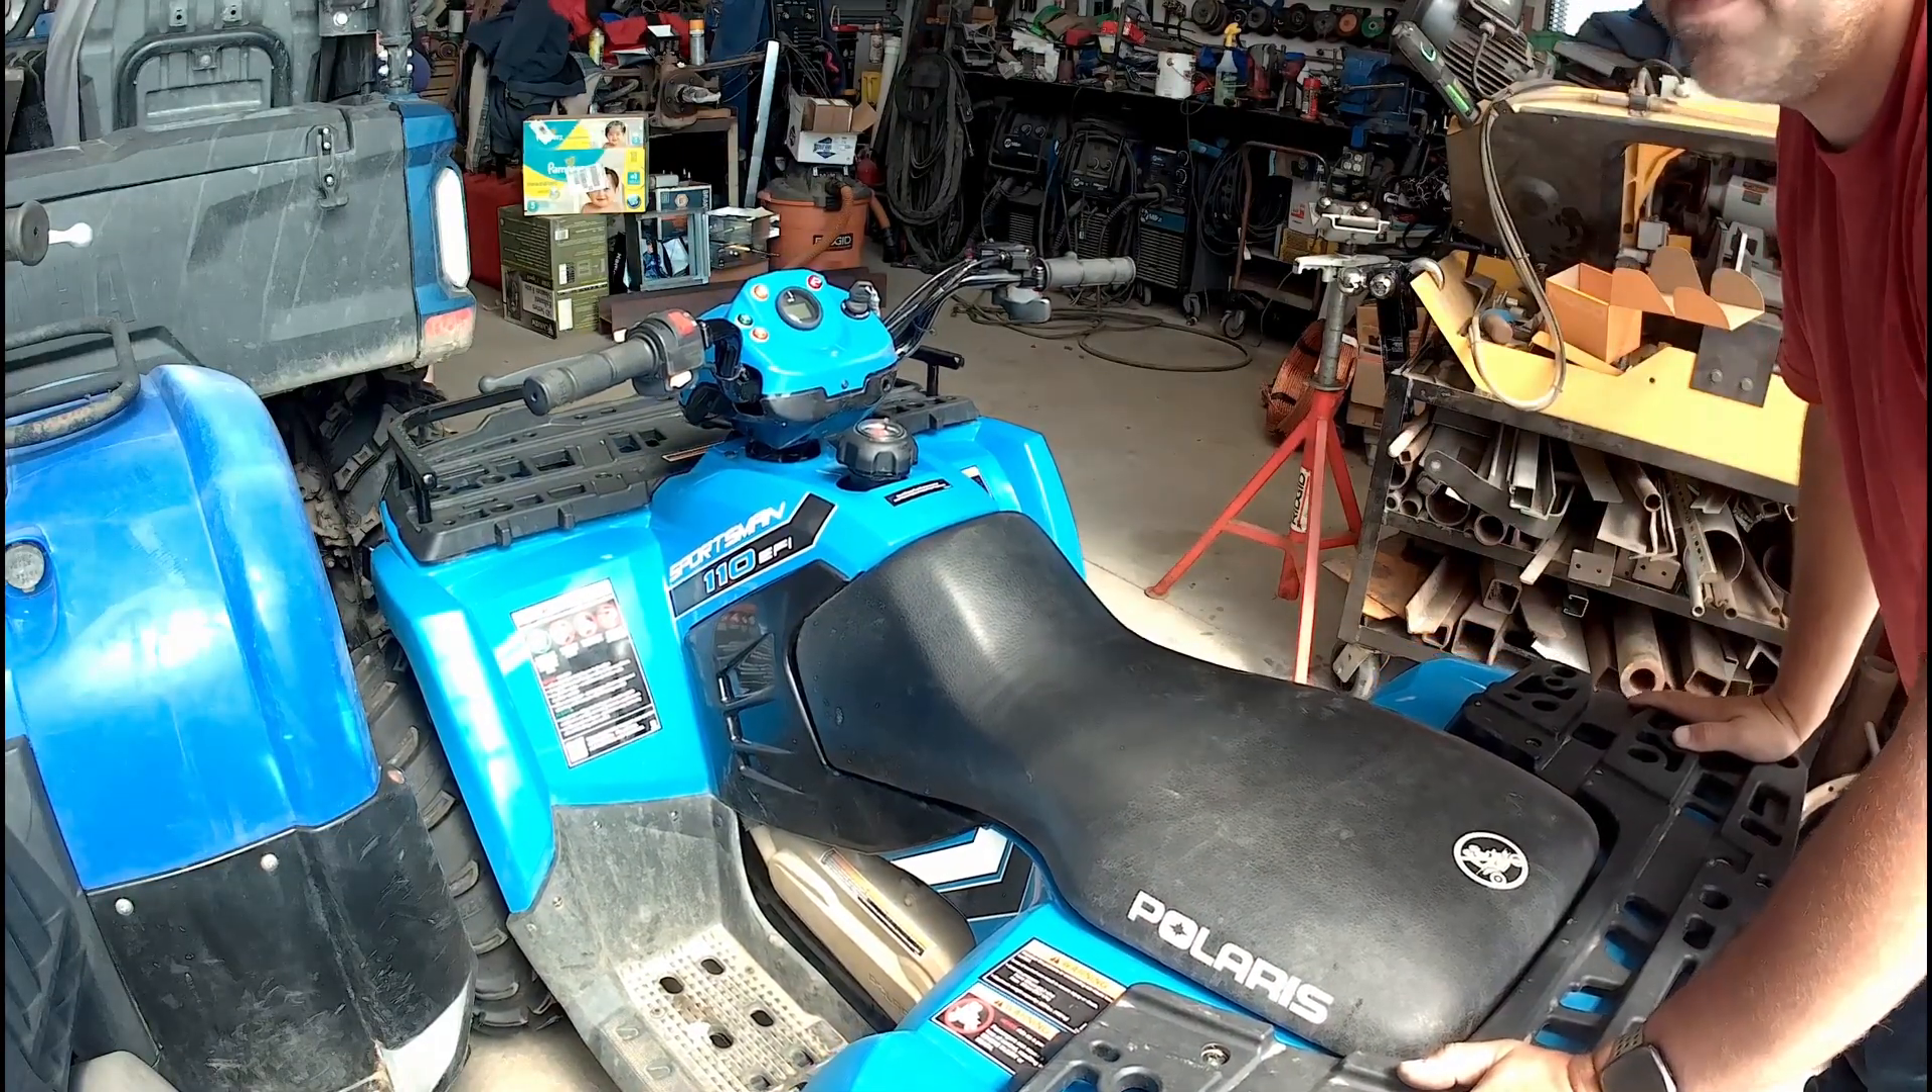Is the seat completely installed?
Yes.